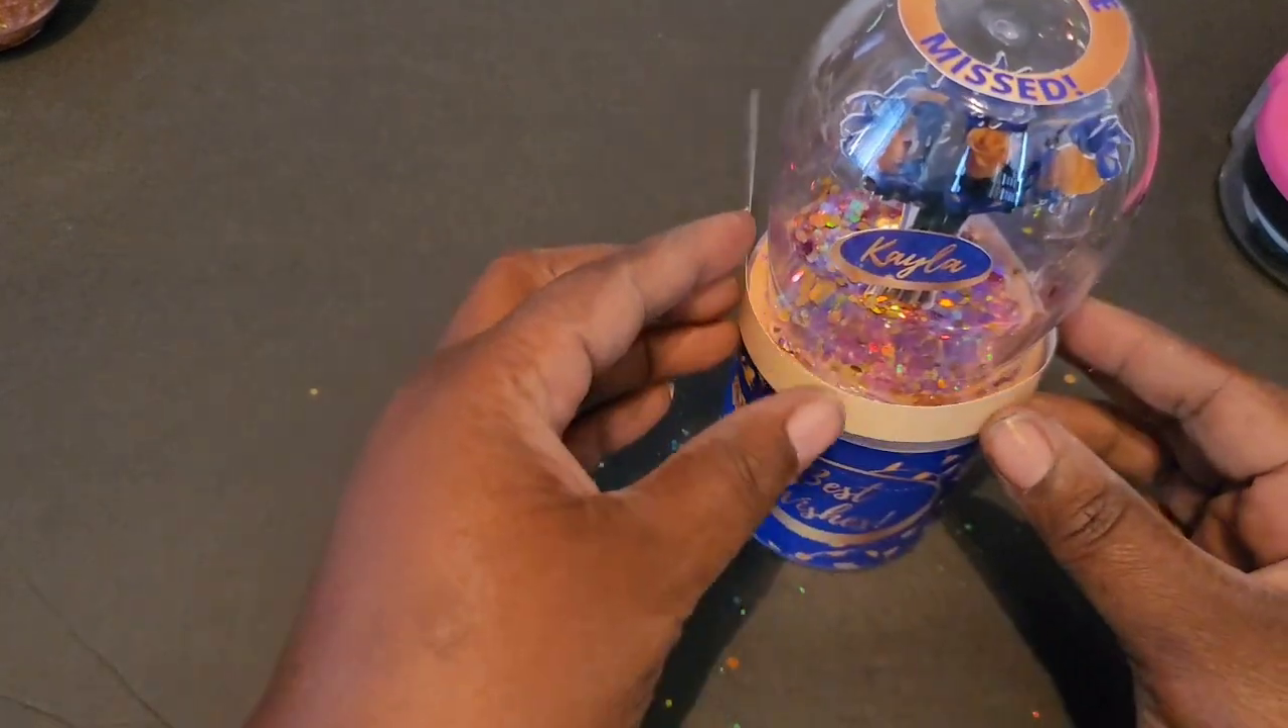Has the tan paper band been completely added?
No.